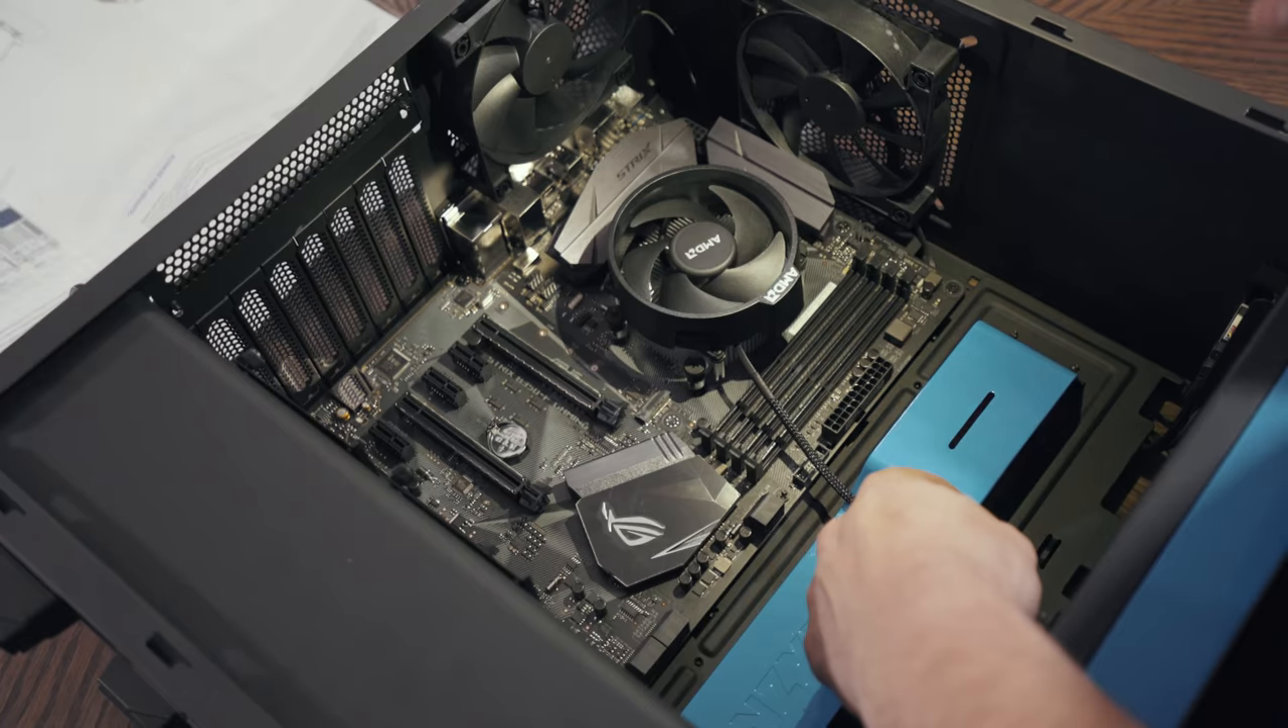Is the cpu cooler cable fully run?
No.